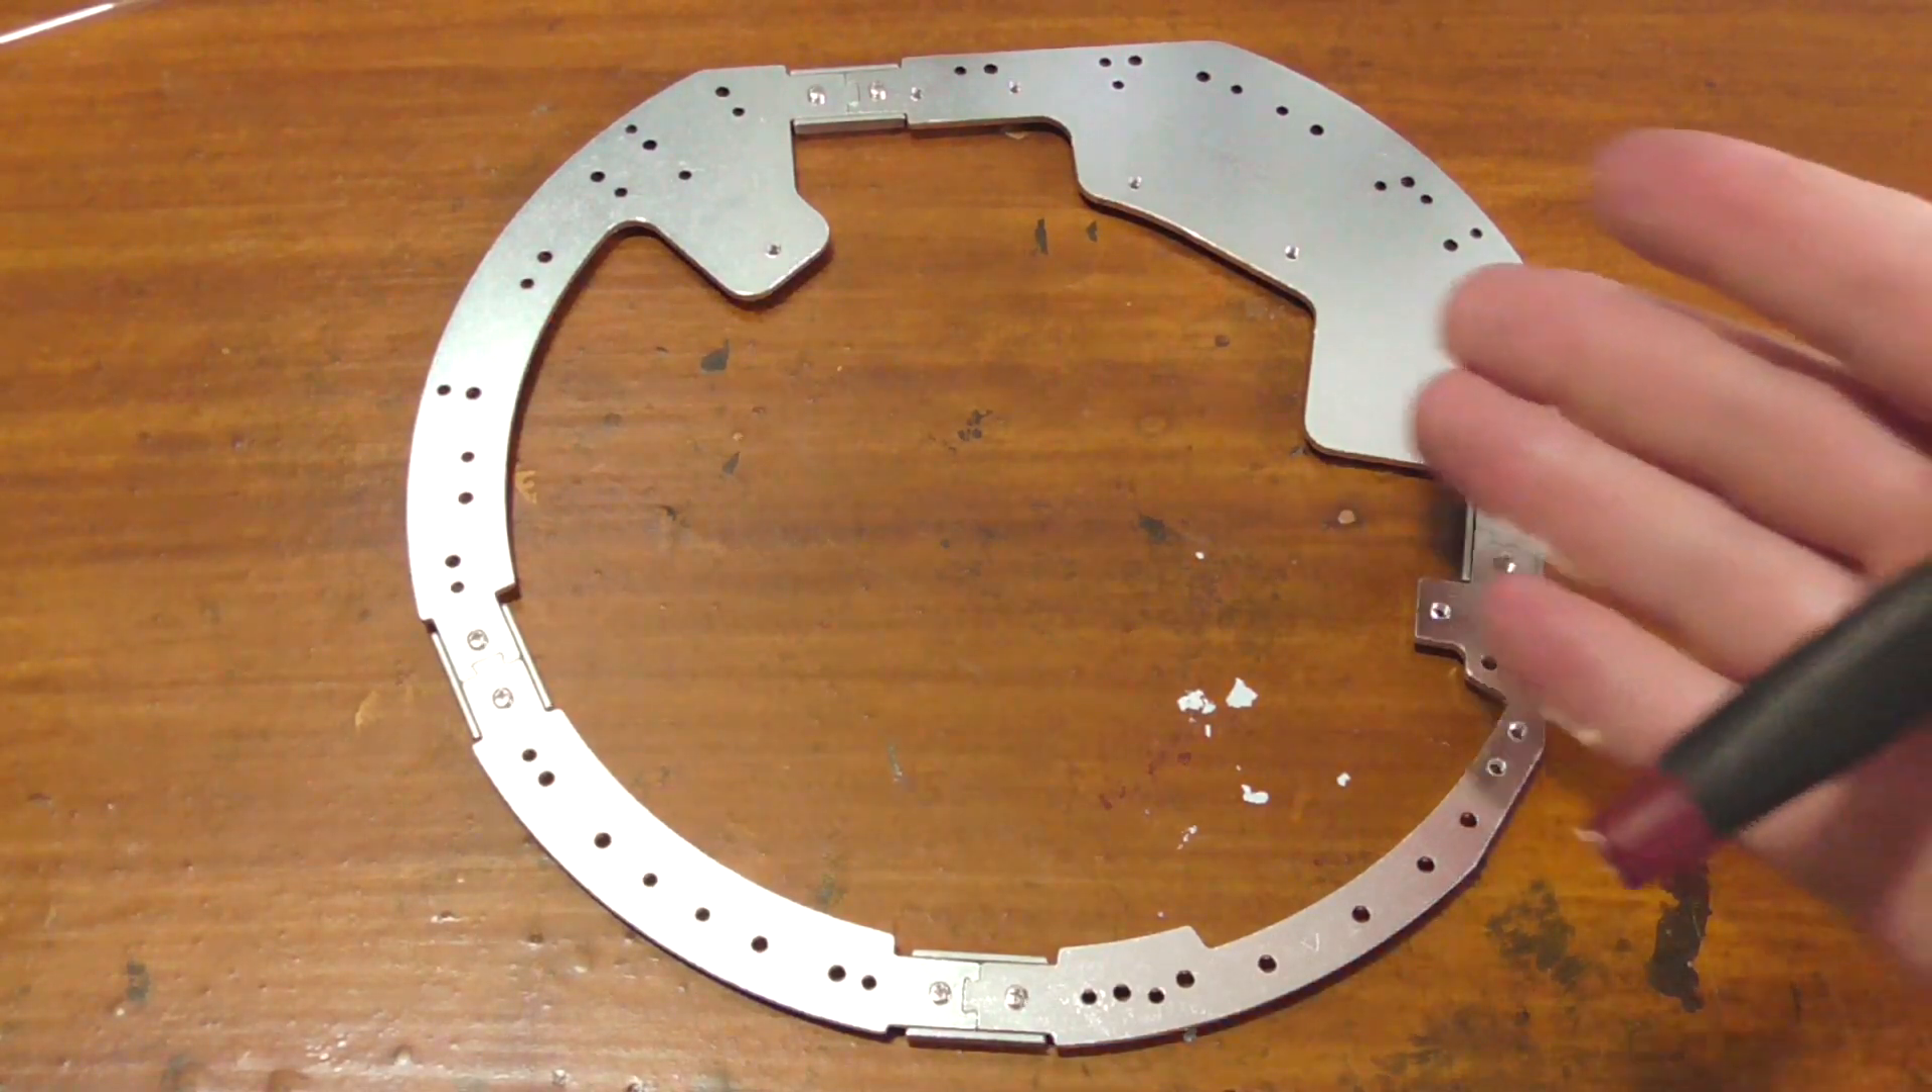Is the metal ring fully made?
Yes.